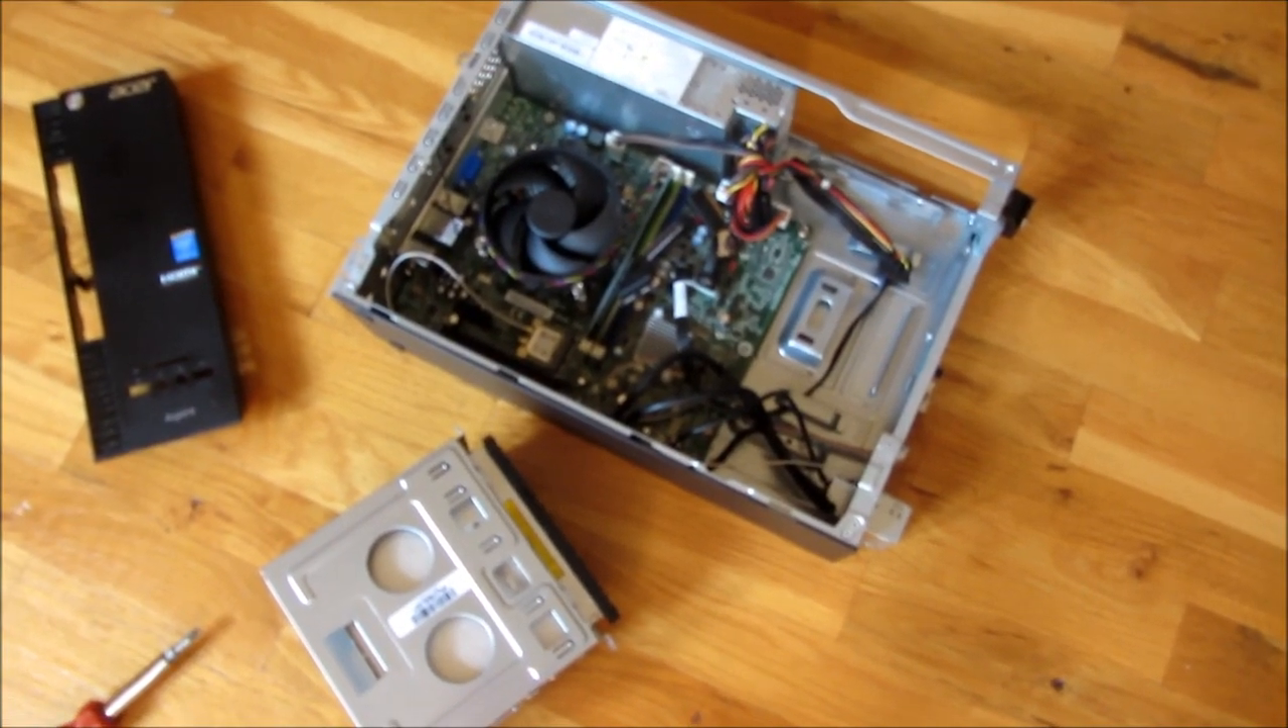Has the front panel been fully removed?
Yes.